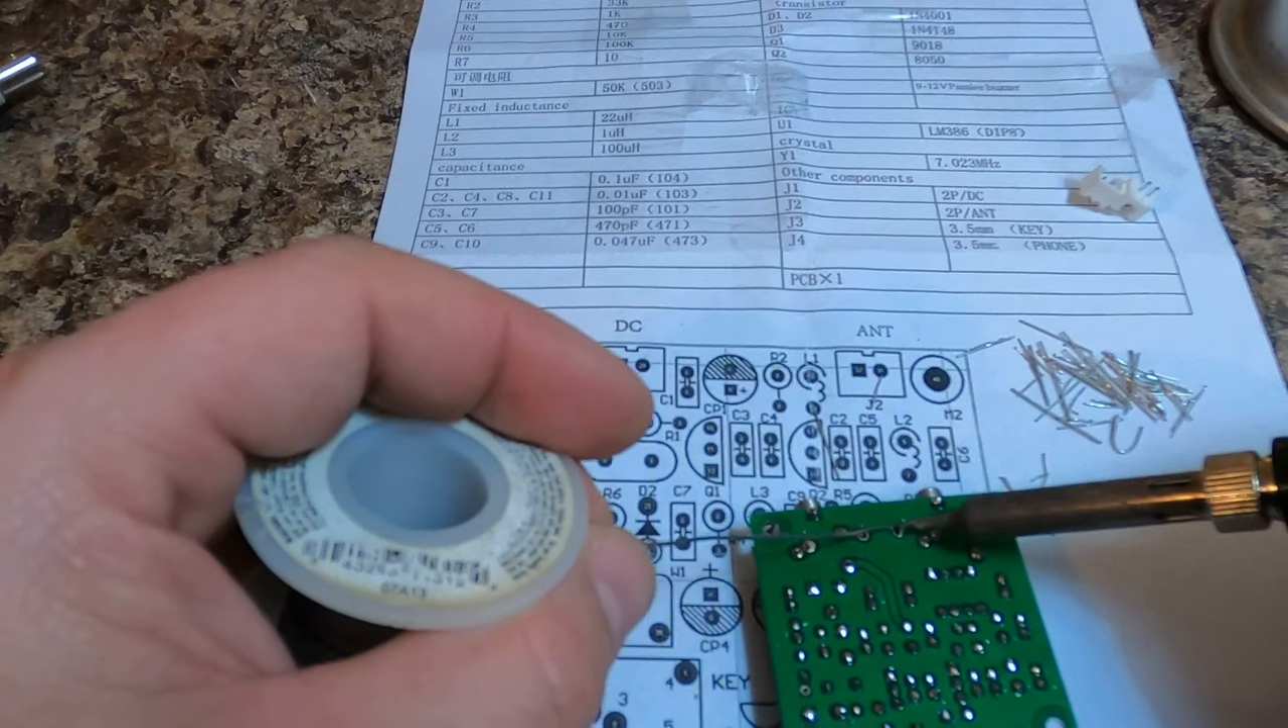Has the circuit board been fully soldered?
No.